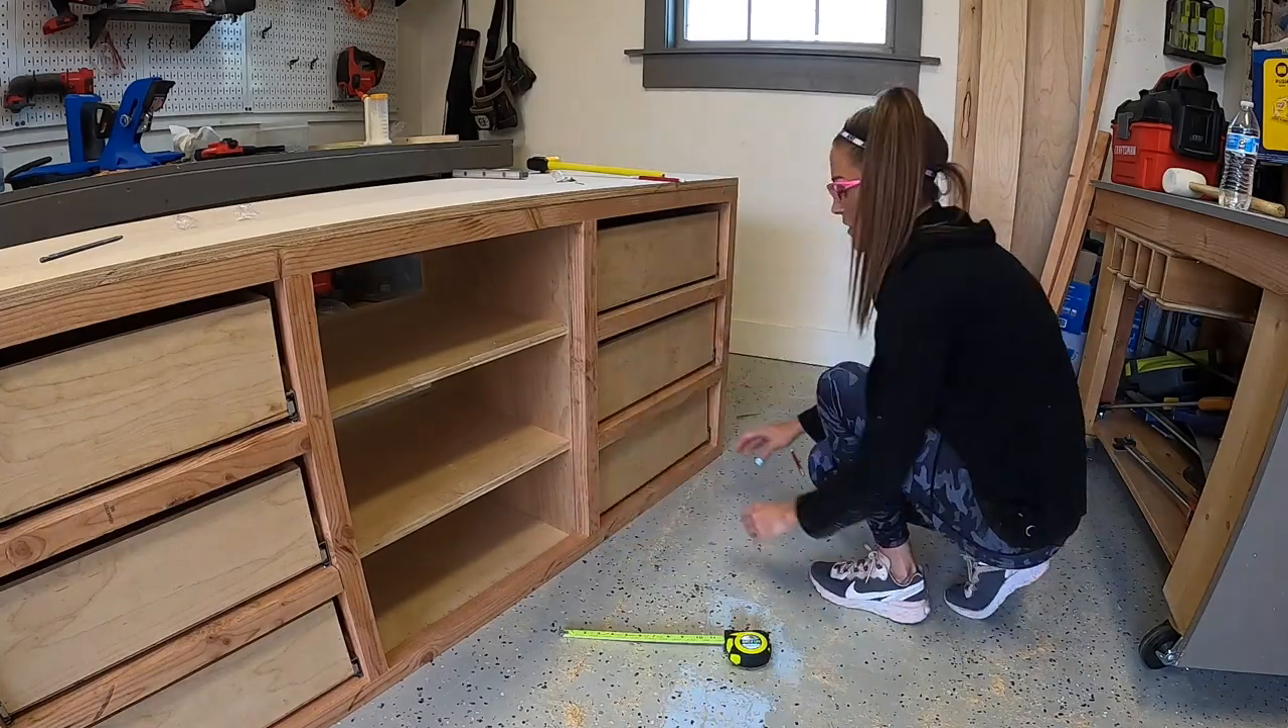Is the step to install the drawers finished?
Yes.